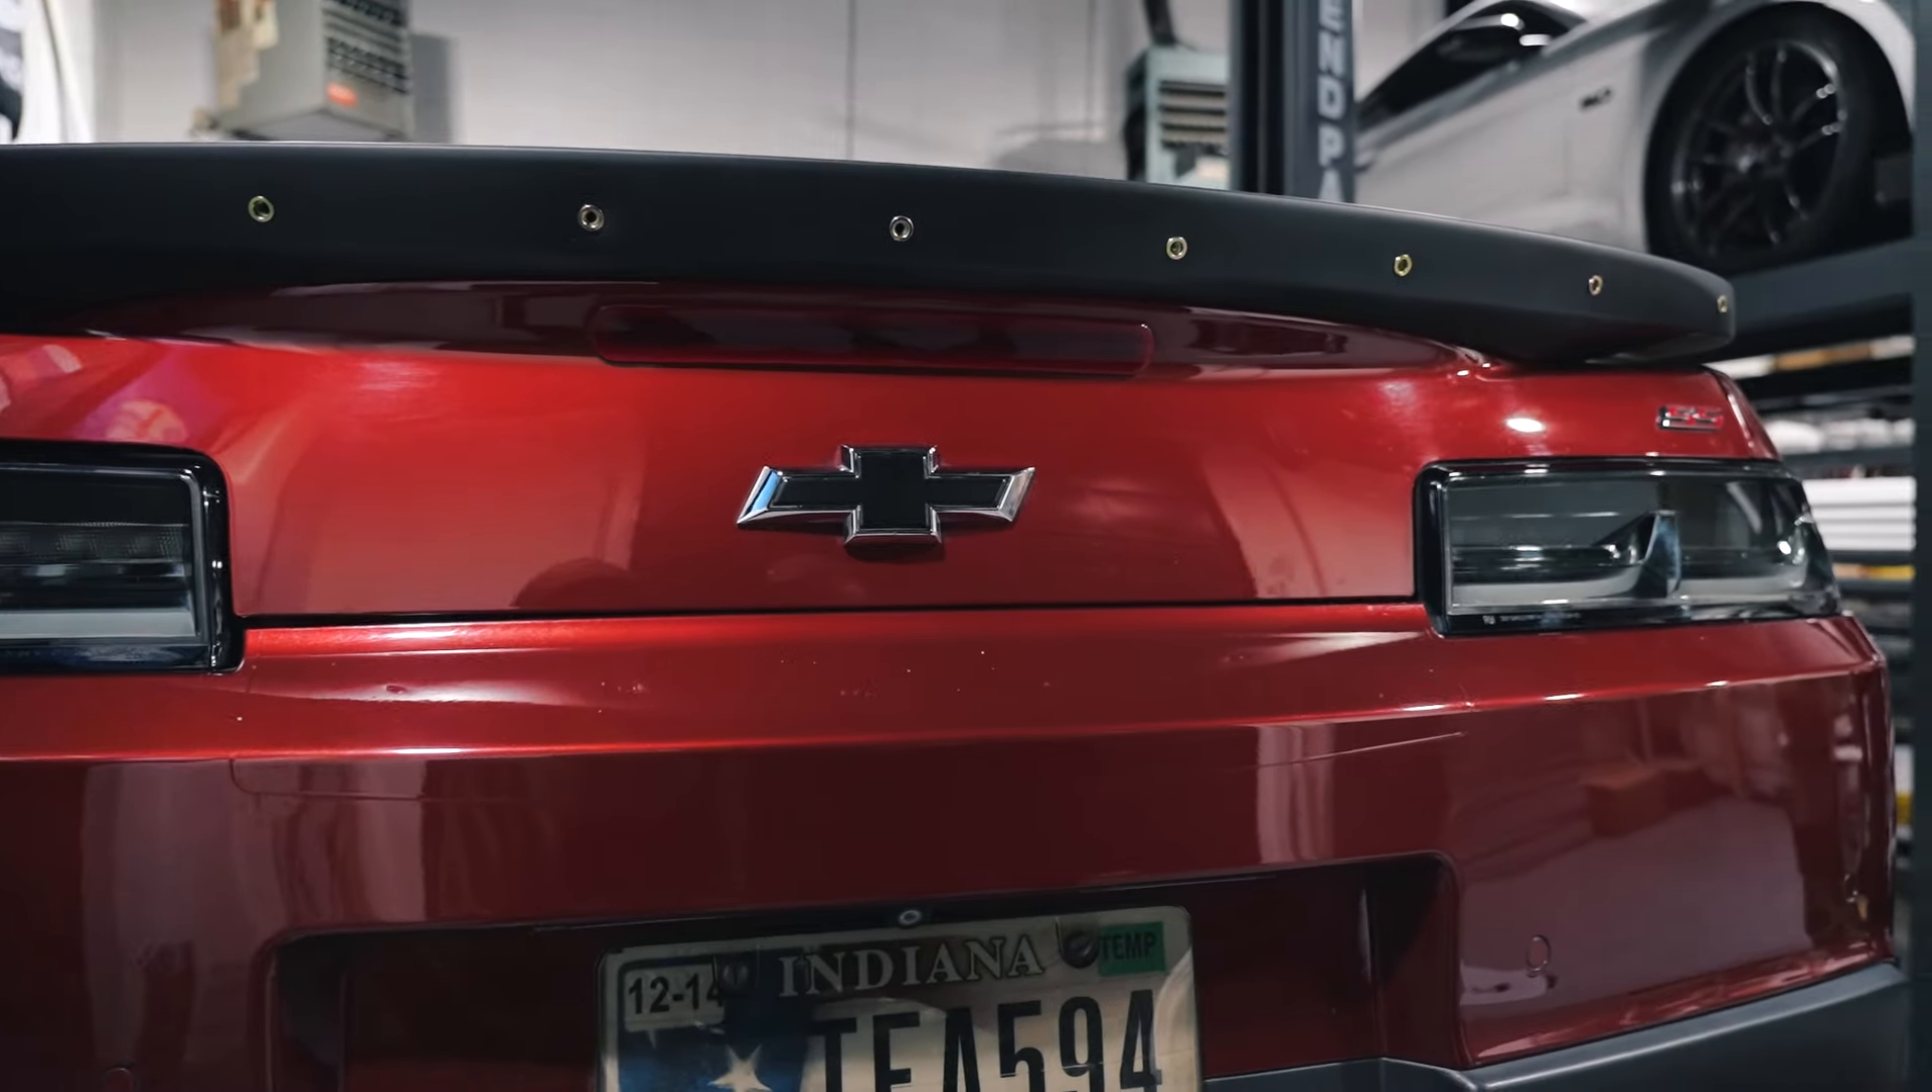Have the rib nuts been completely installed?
Yes.